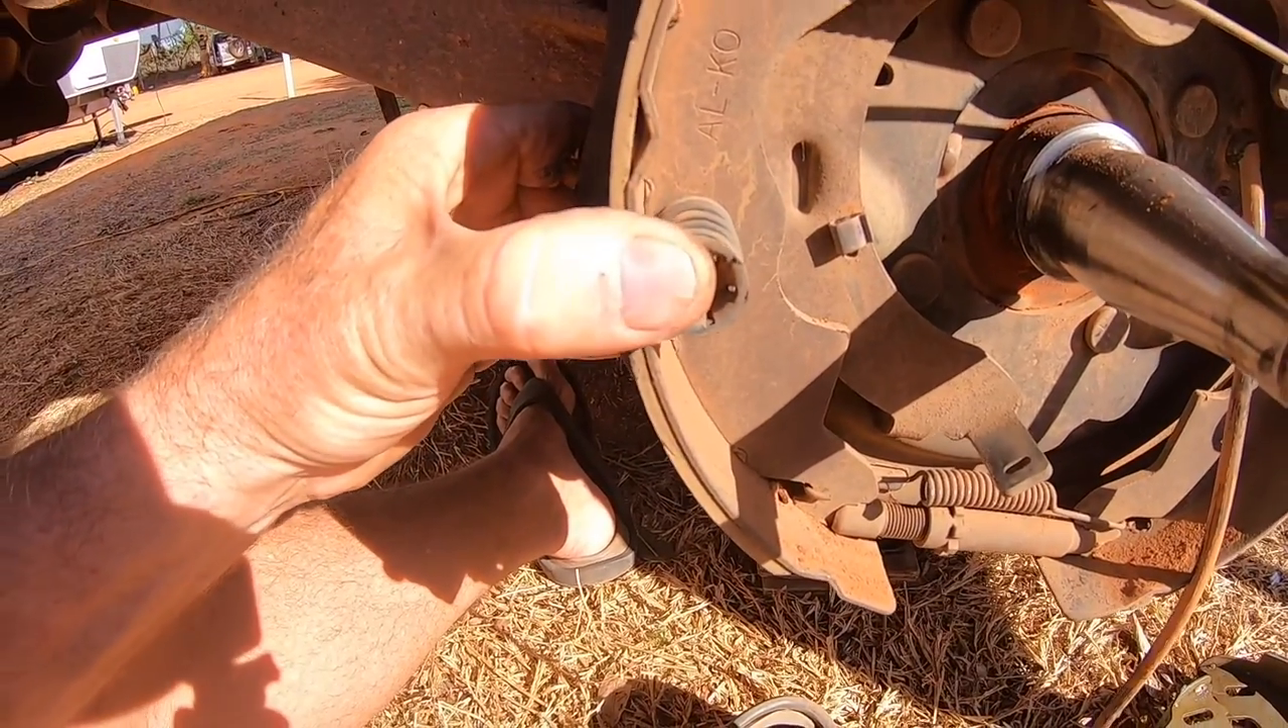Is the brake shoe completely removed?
No.